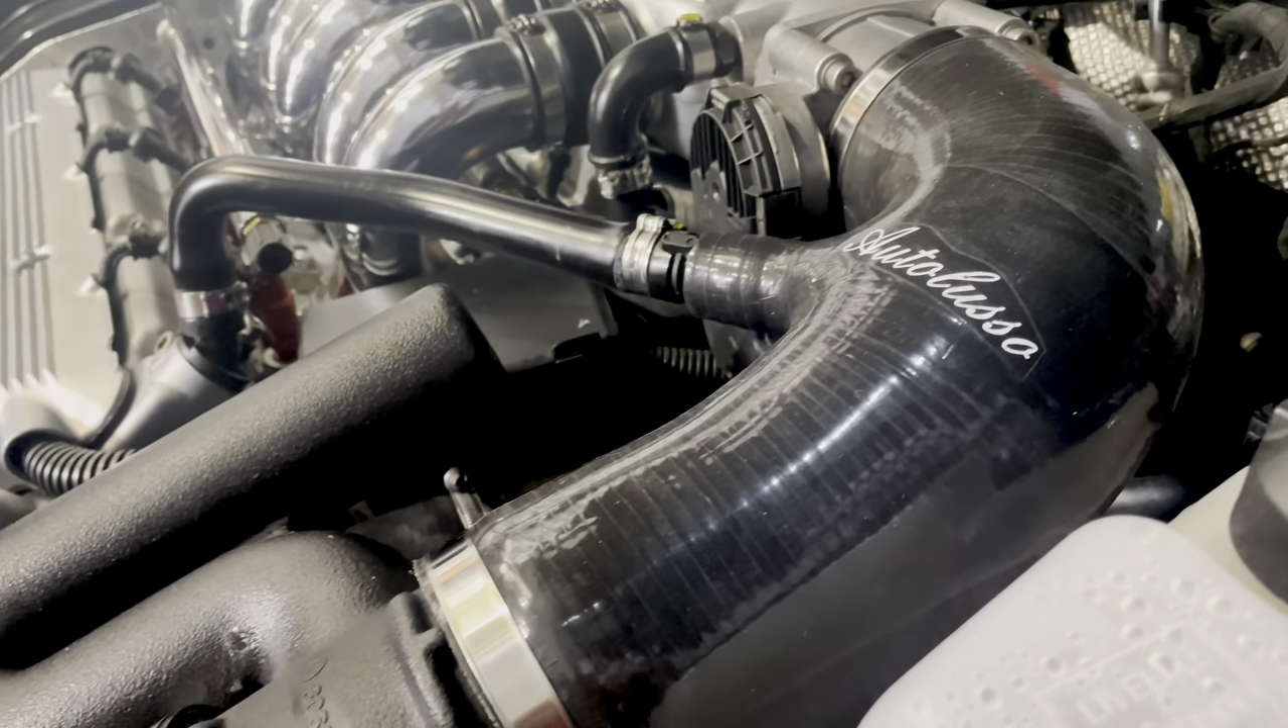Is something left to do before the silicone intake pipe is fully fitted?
No.